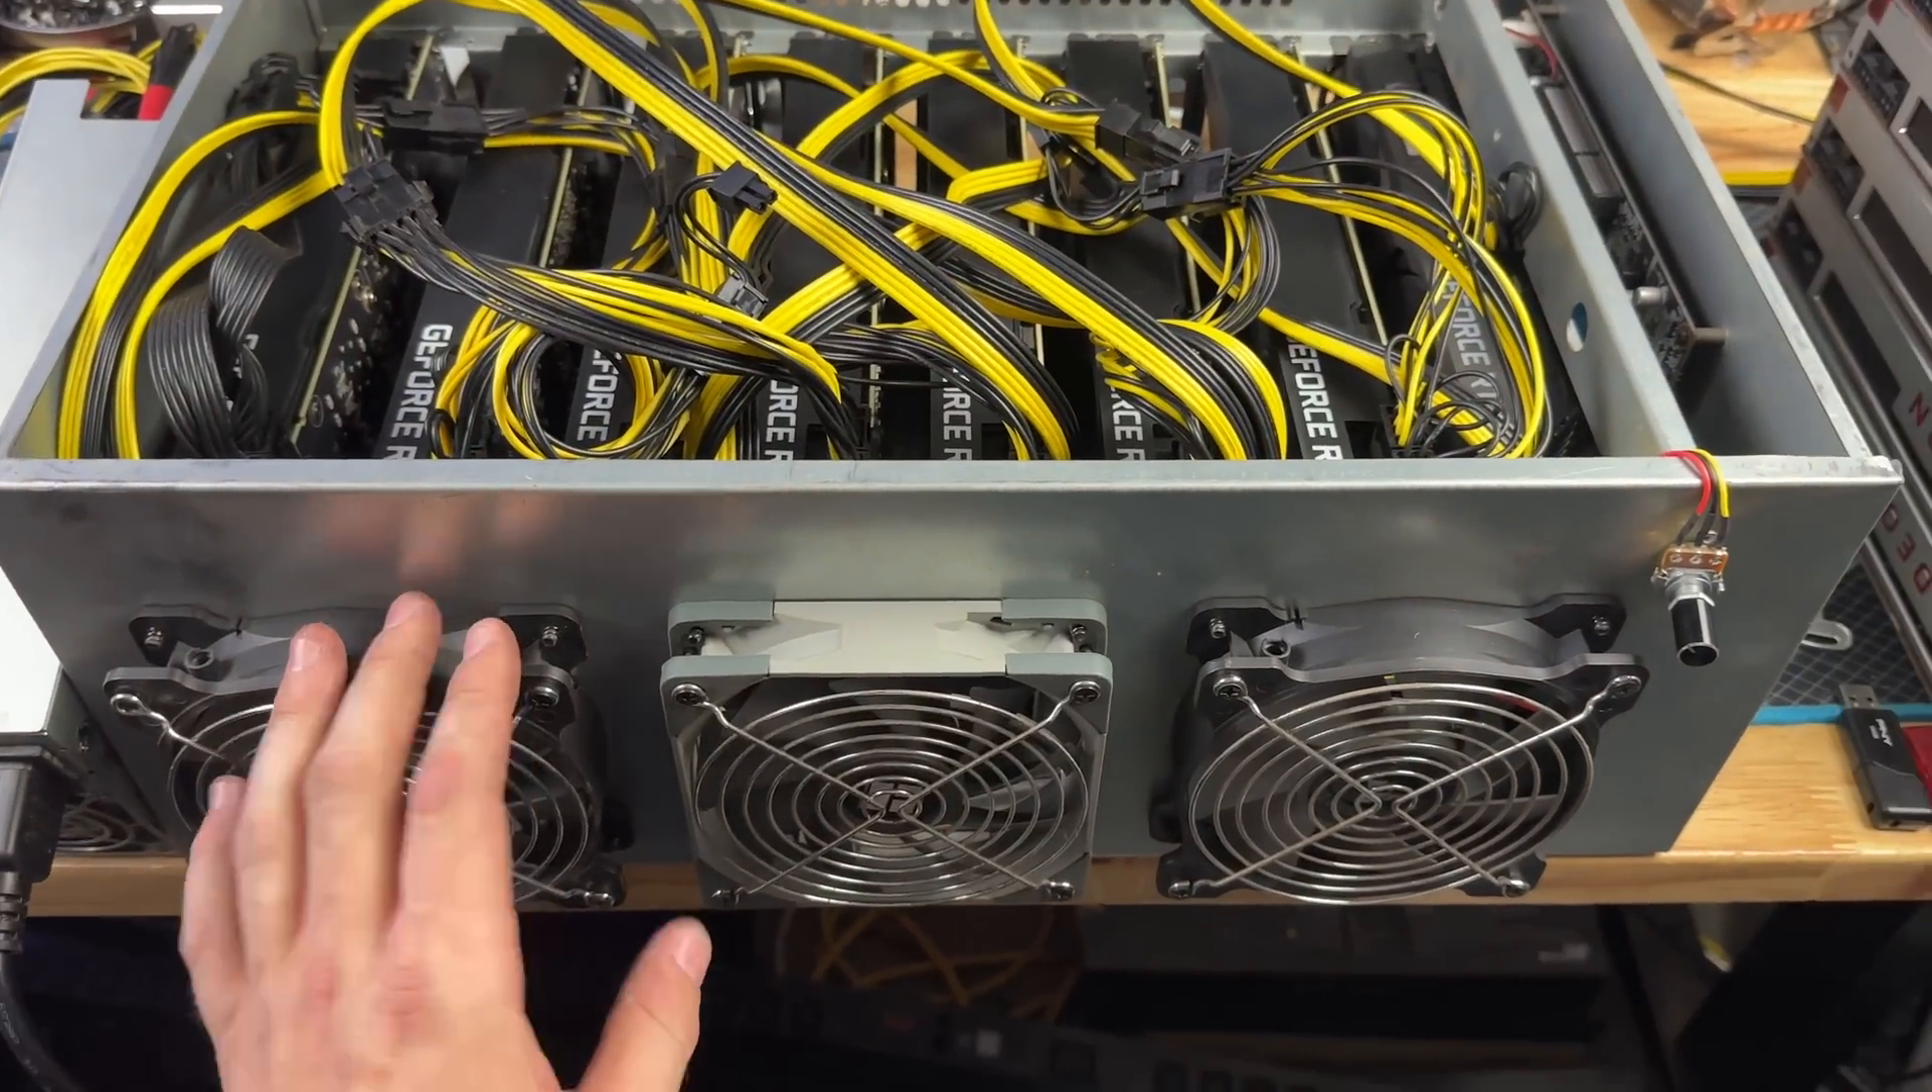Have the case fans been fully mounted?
Yes.